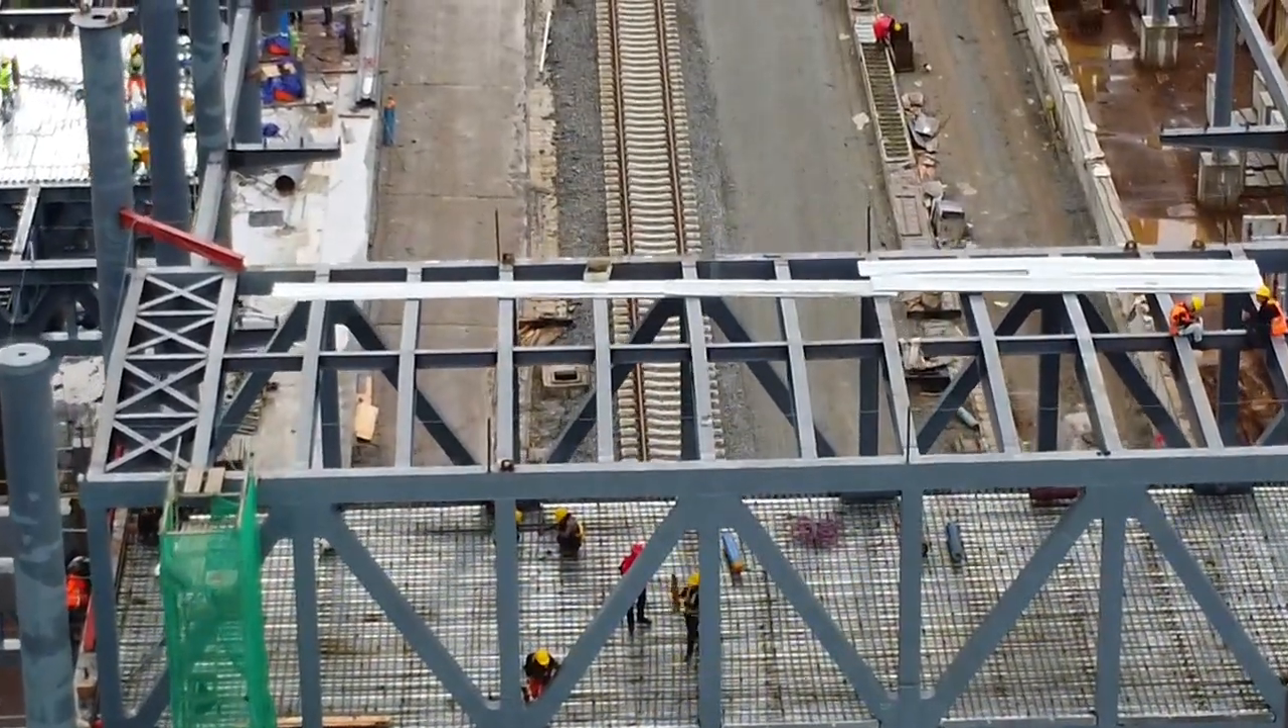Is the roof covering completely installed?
No.